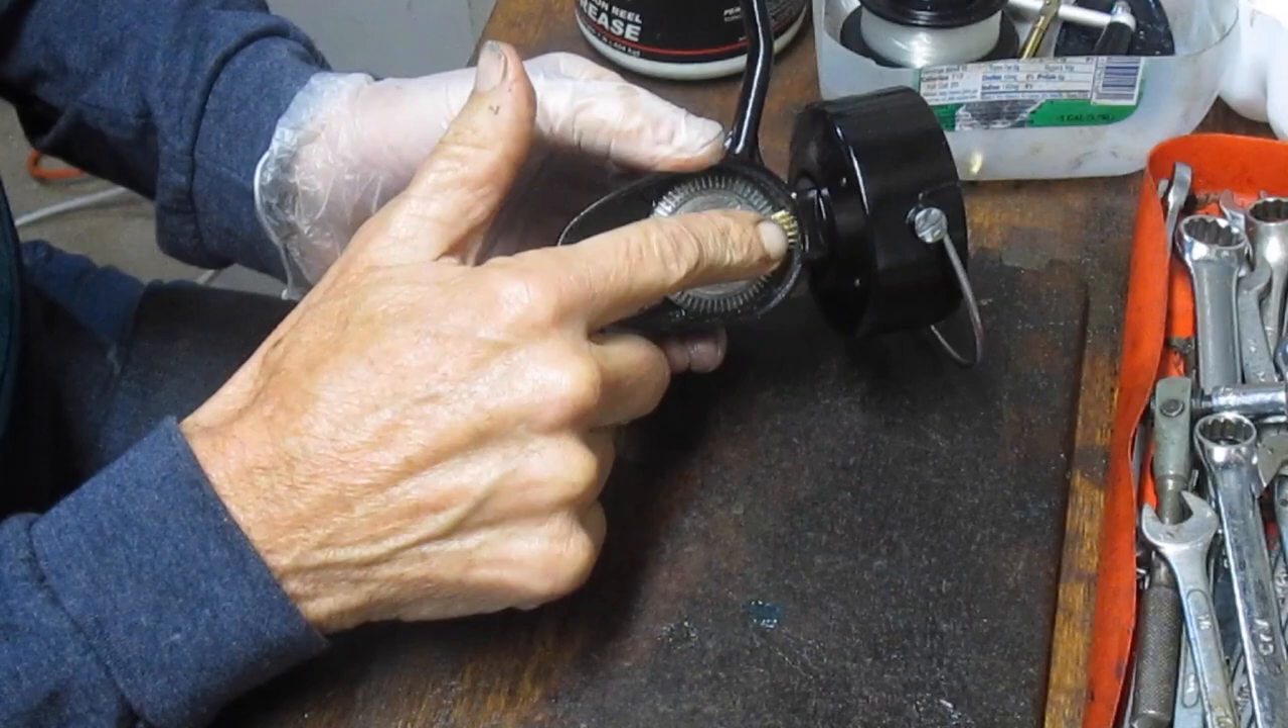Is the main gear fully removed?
No.